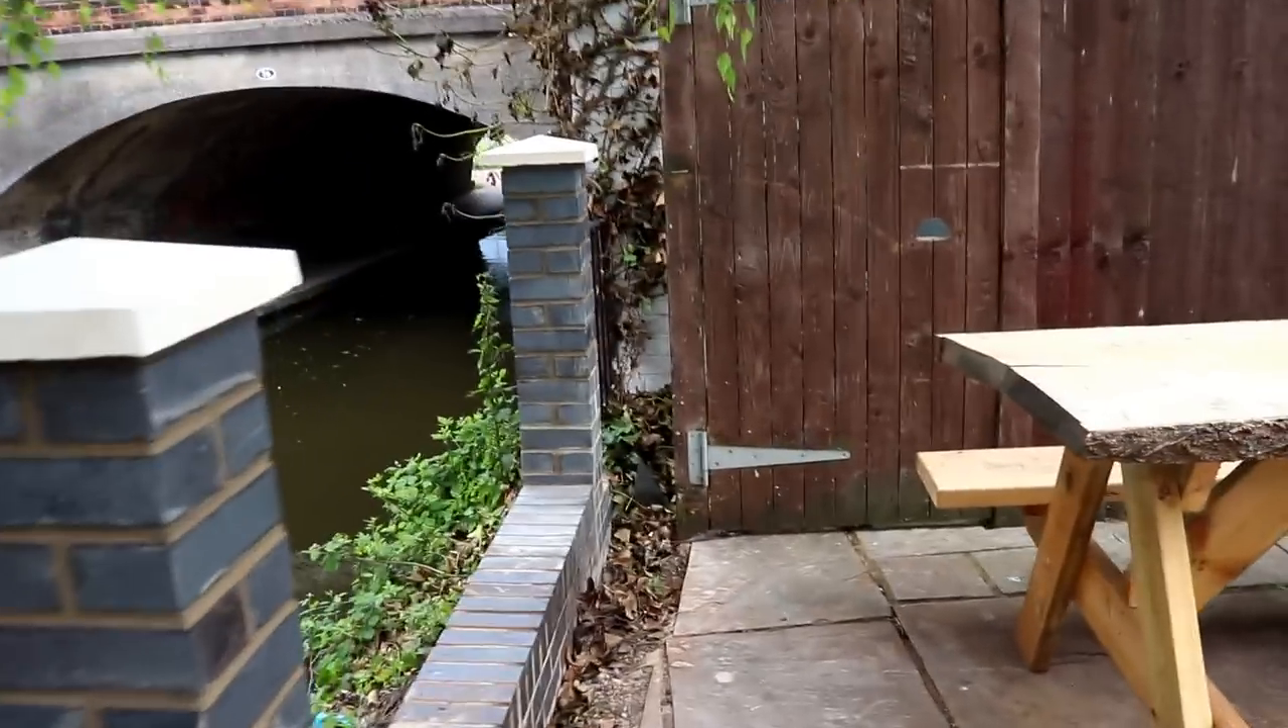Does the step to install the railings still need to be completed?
Yes.